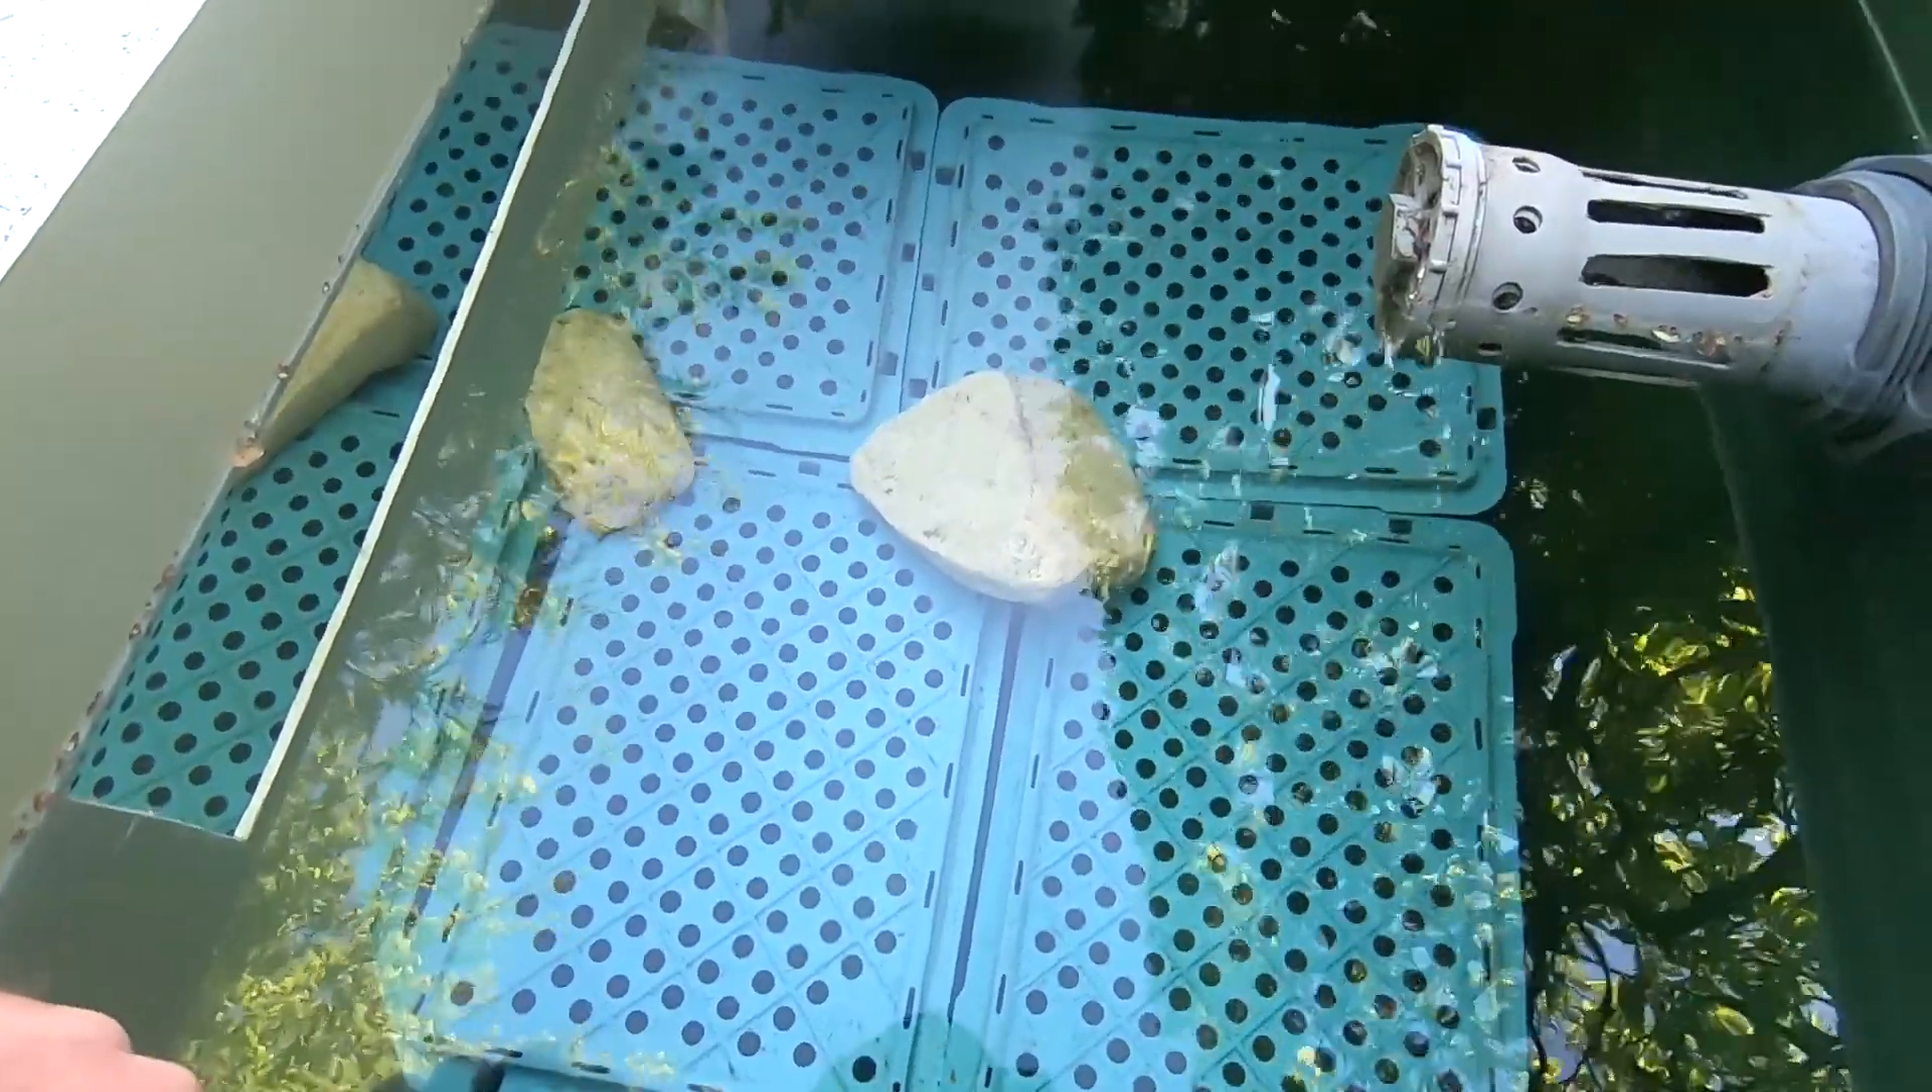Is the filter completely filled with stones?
No.